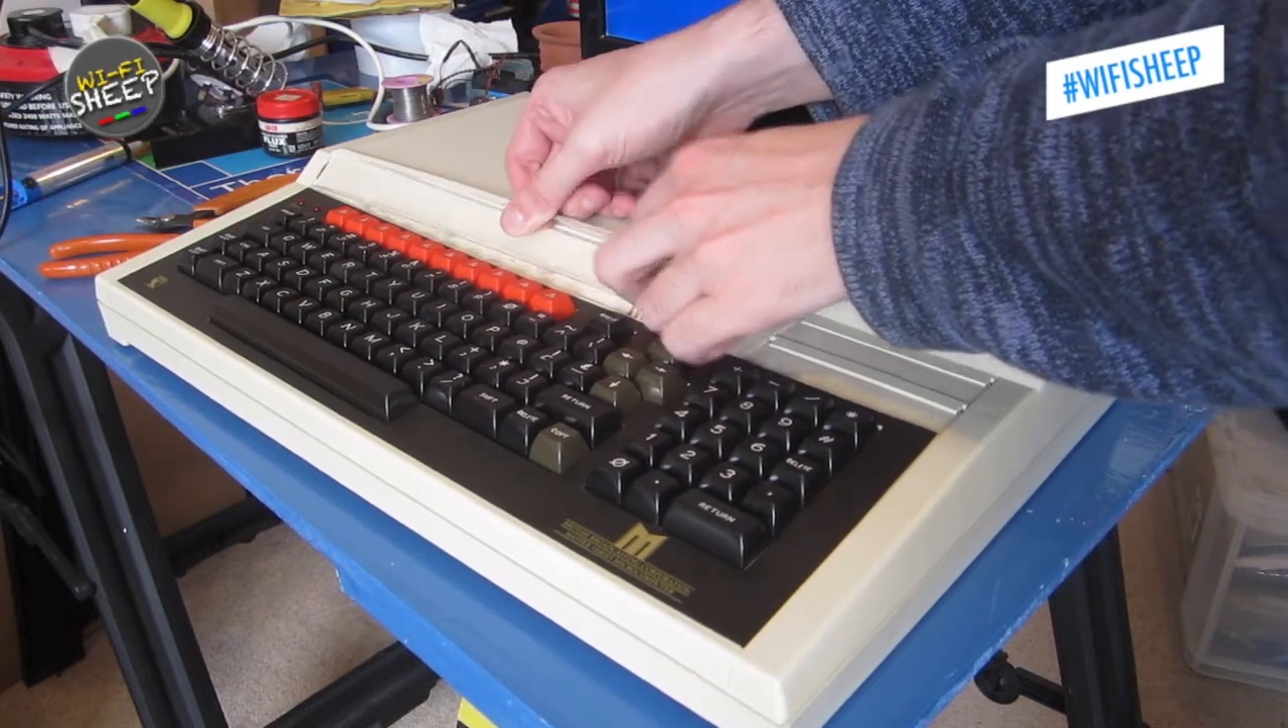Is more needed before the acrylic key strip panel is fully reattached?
Yes.